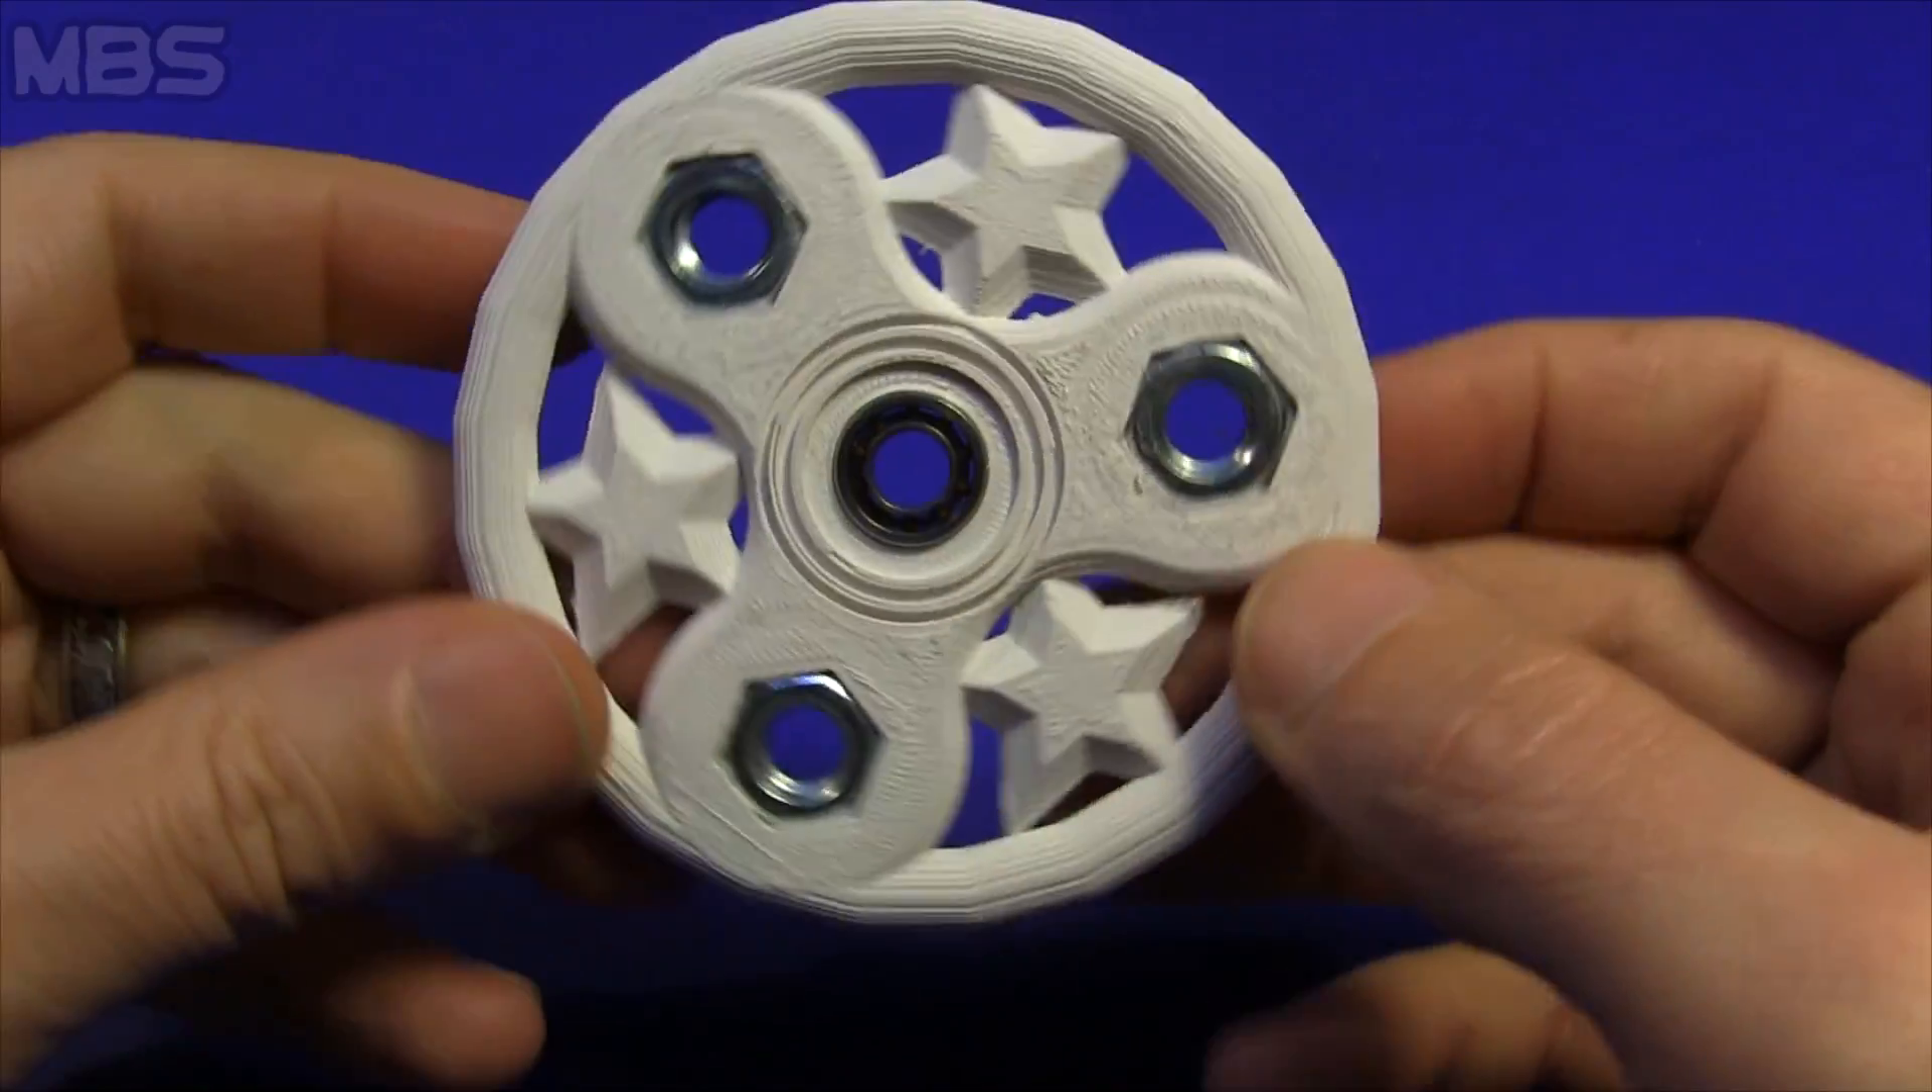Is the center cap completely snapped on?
No.